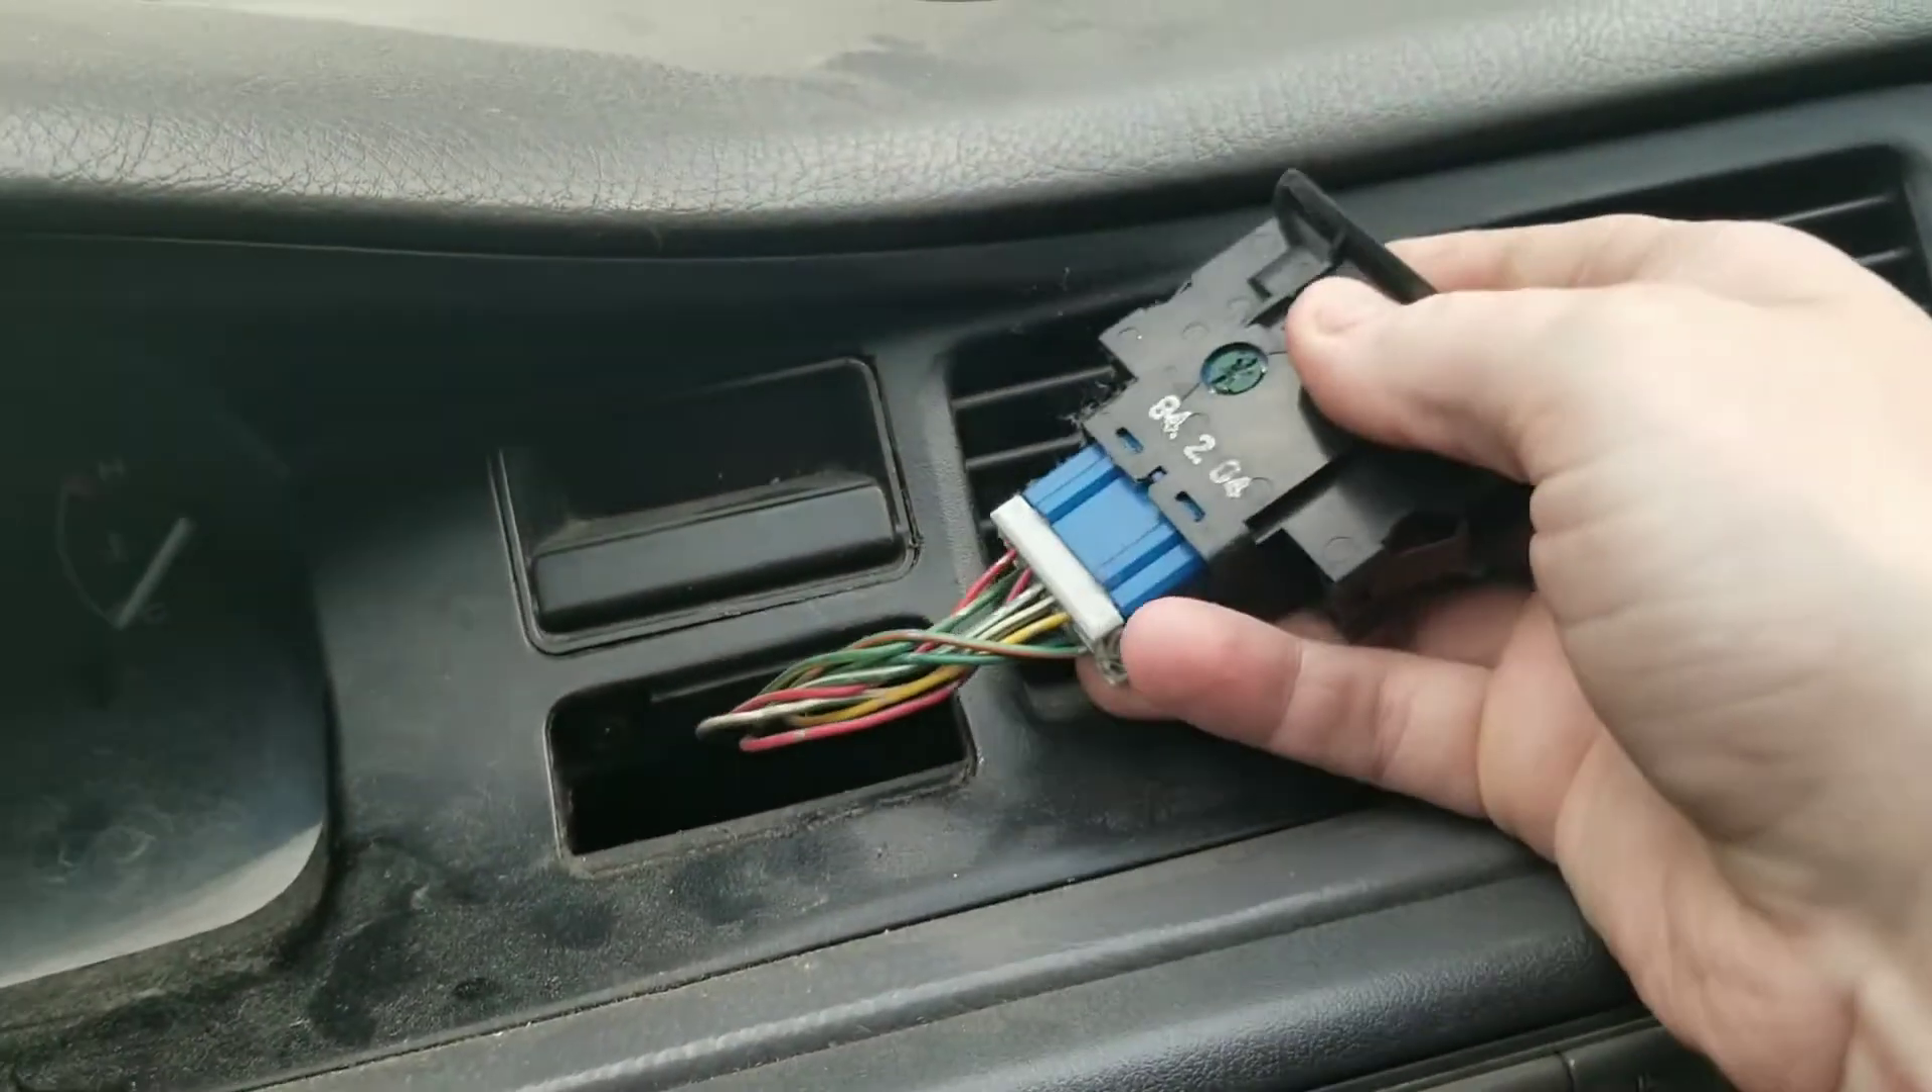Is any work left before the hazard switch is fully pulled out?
No.